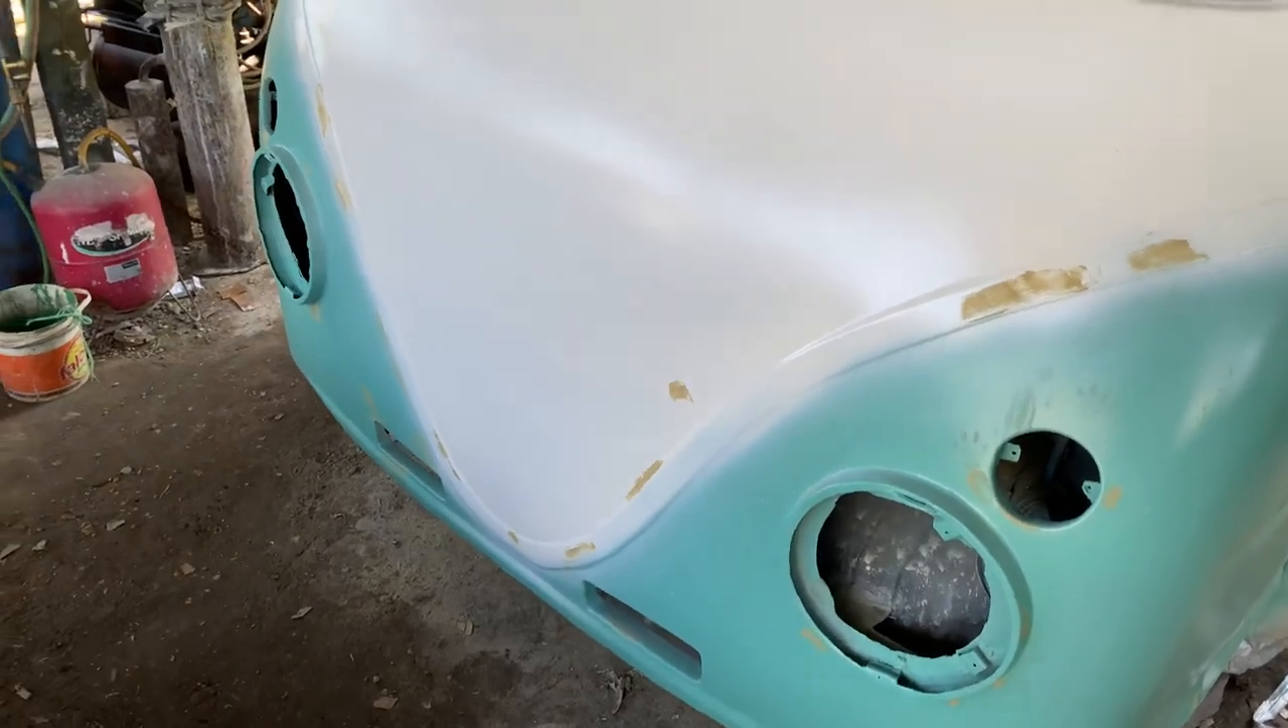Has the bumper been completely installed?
No.